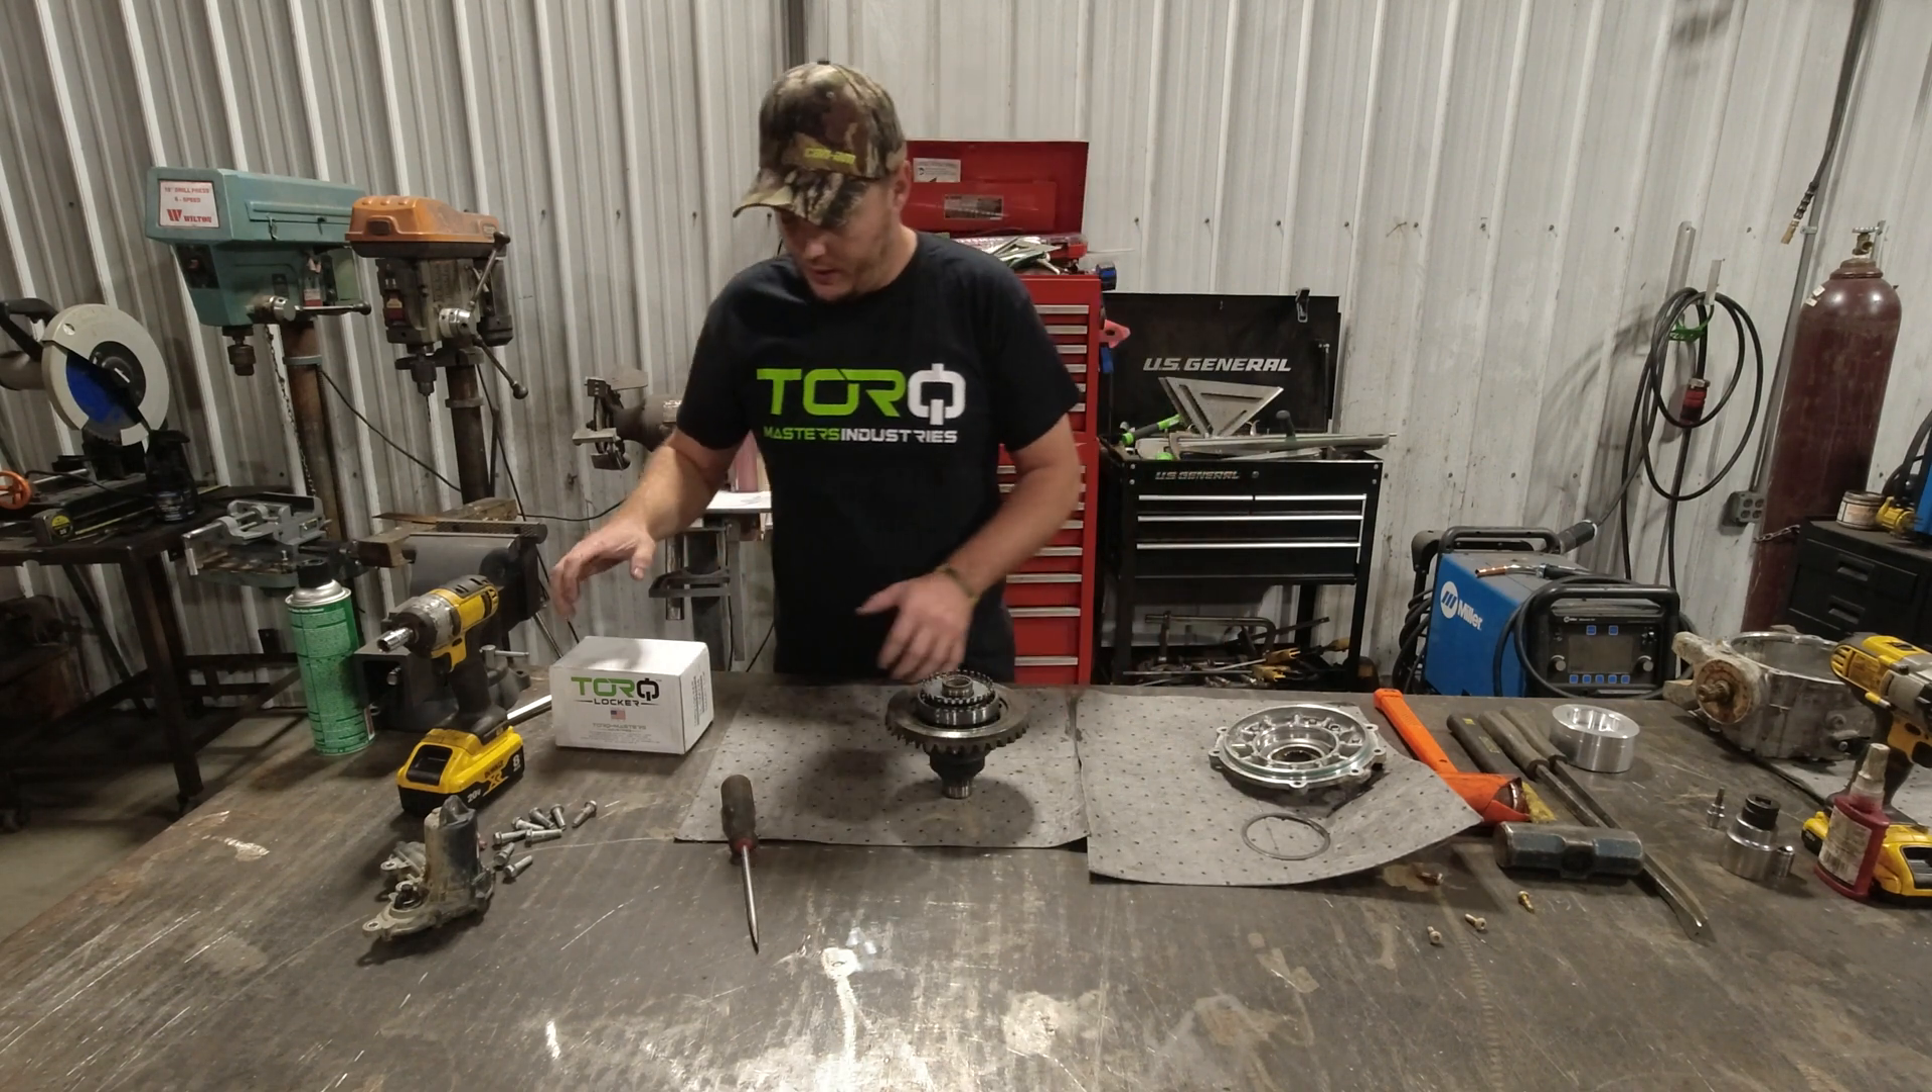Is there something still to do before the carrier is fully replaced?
Yes.